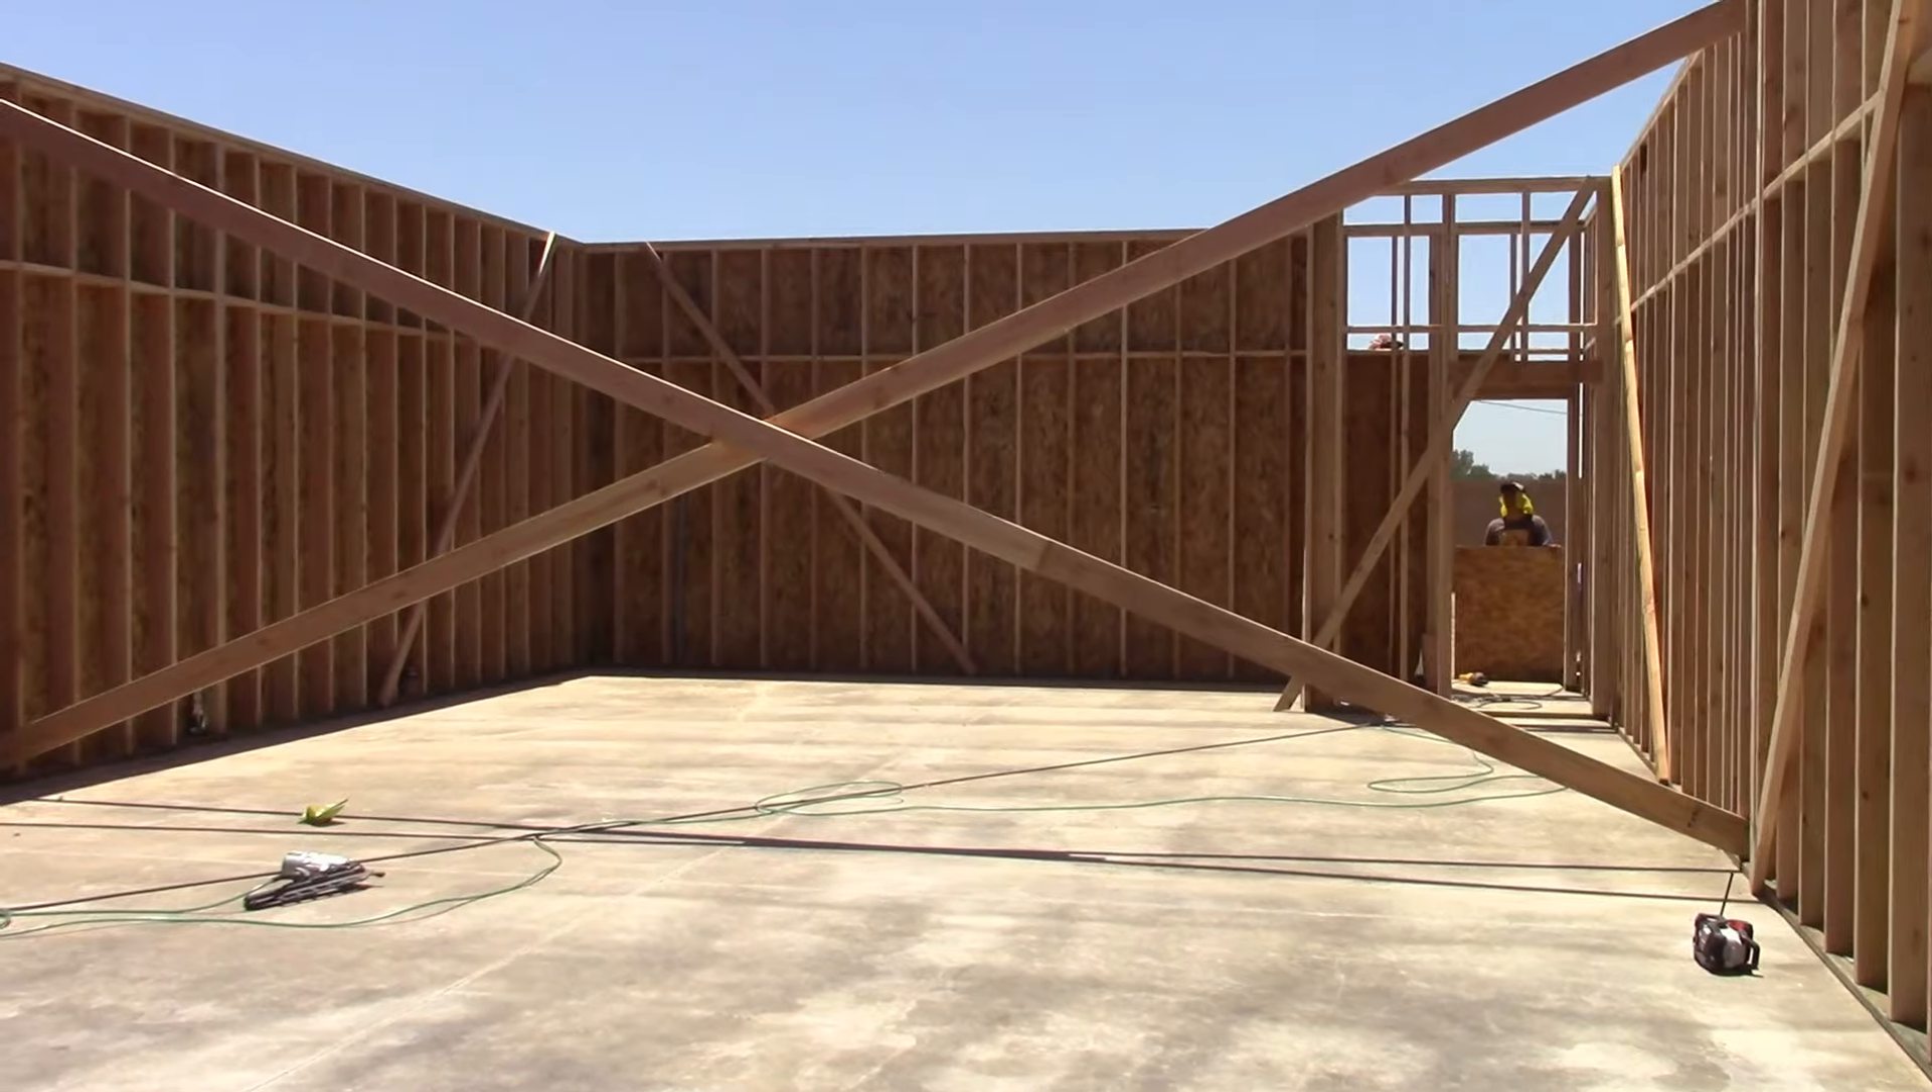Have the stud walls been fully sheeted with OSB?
No.